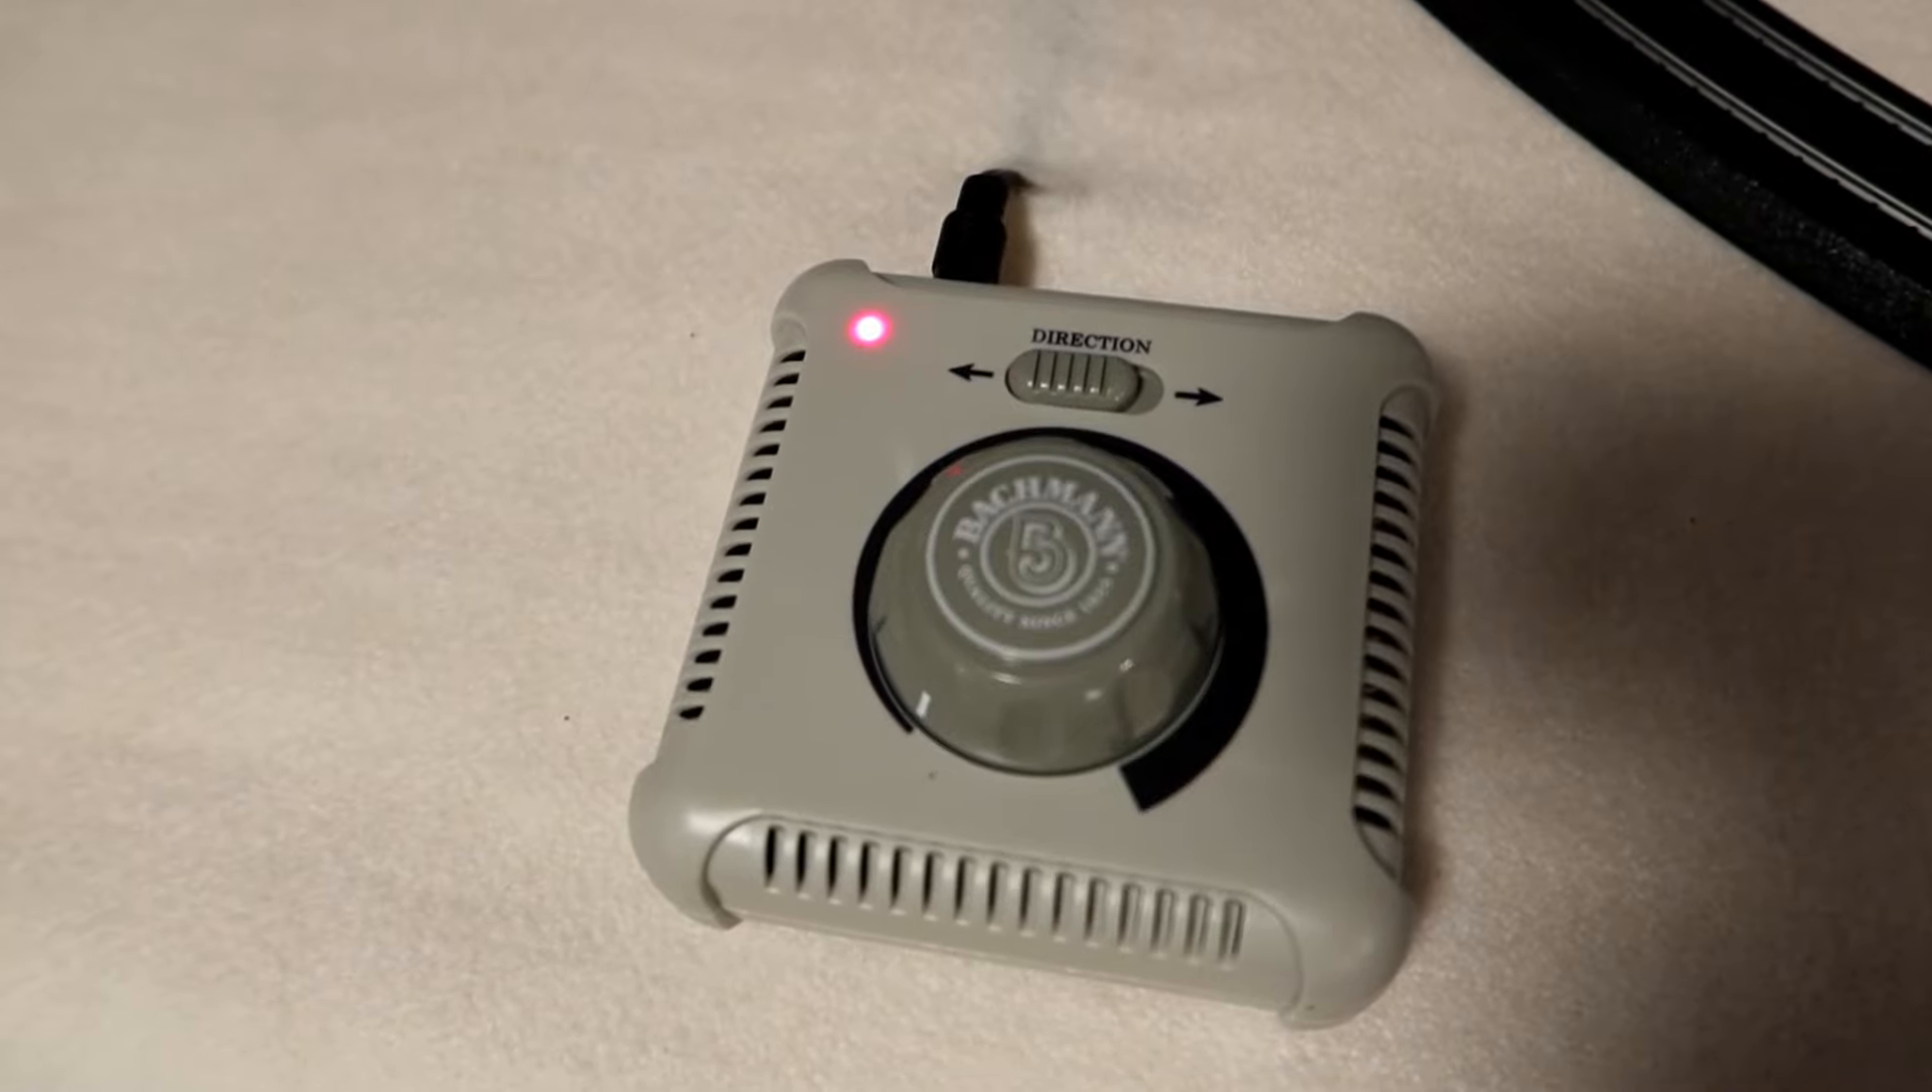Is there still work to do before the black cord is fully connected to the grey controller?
No.